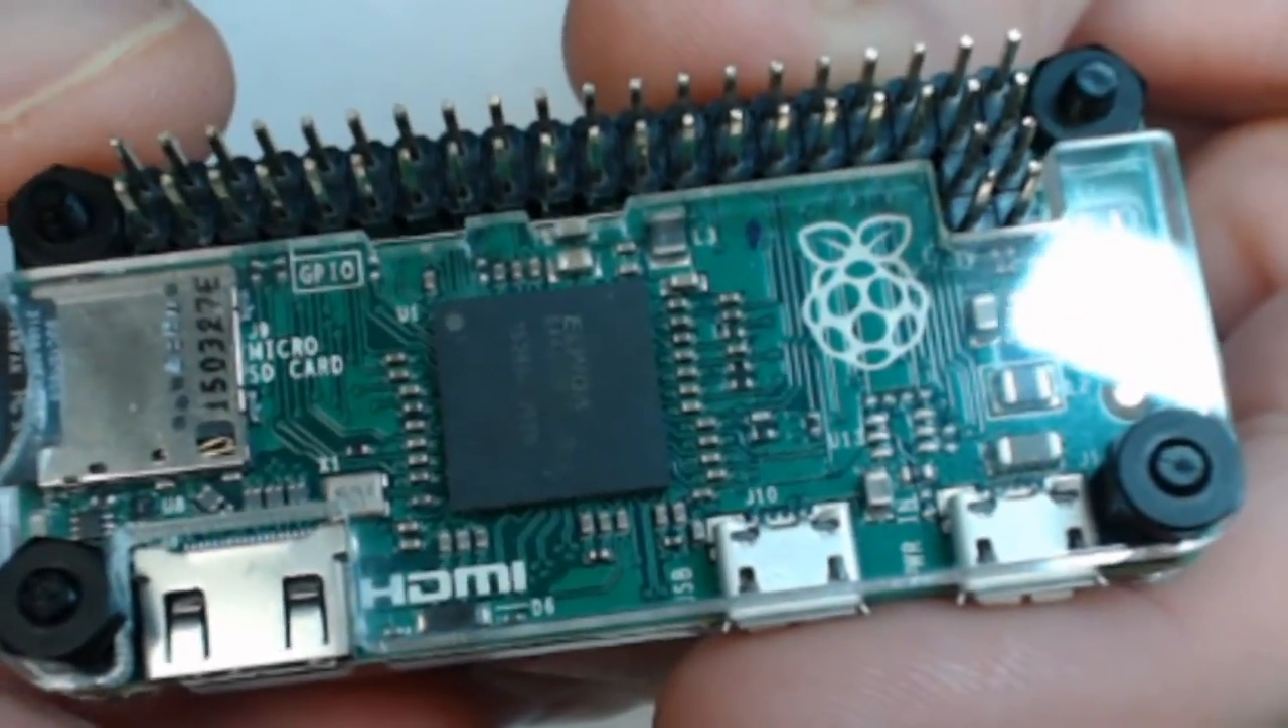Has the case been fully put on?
Yes.